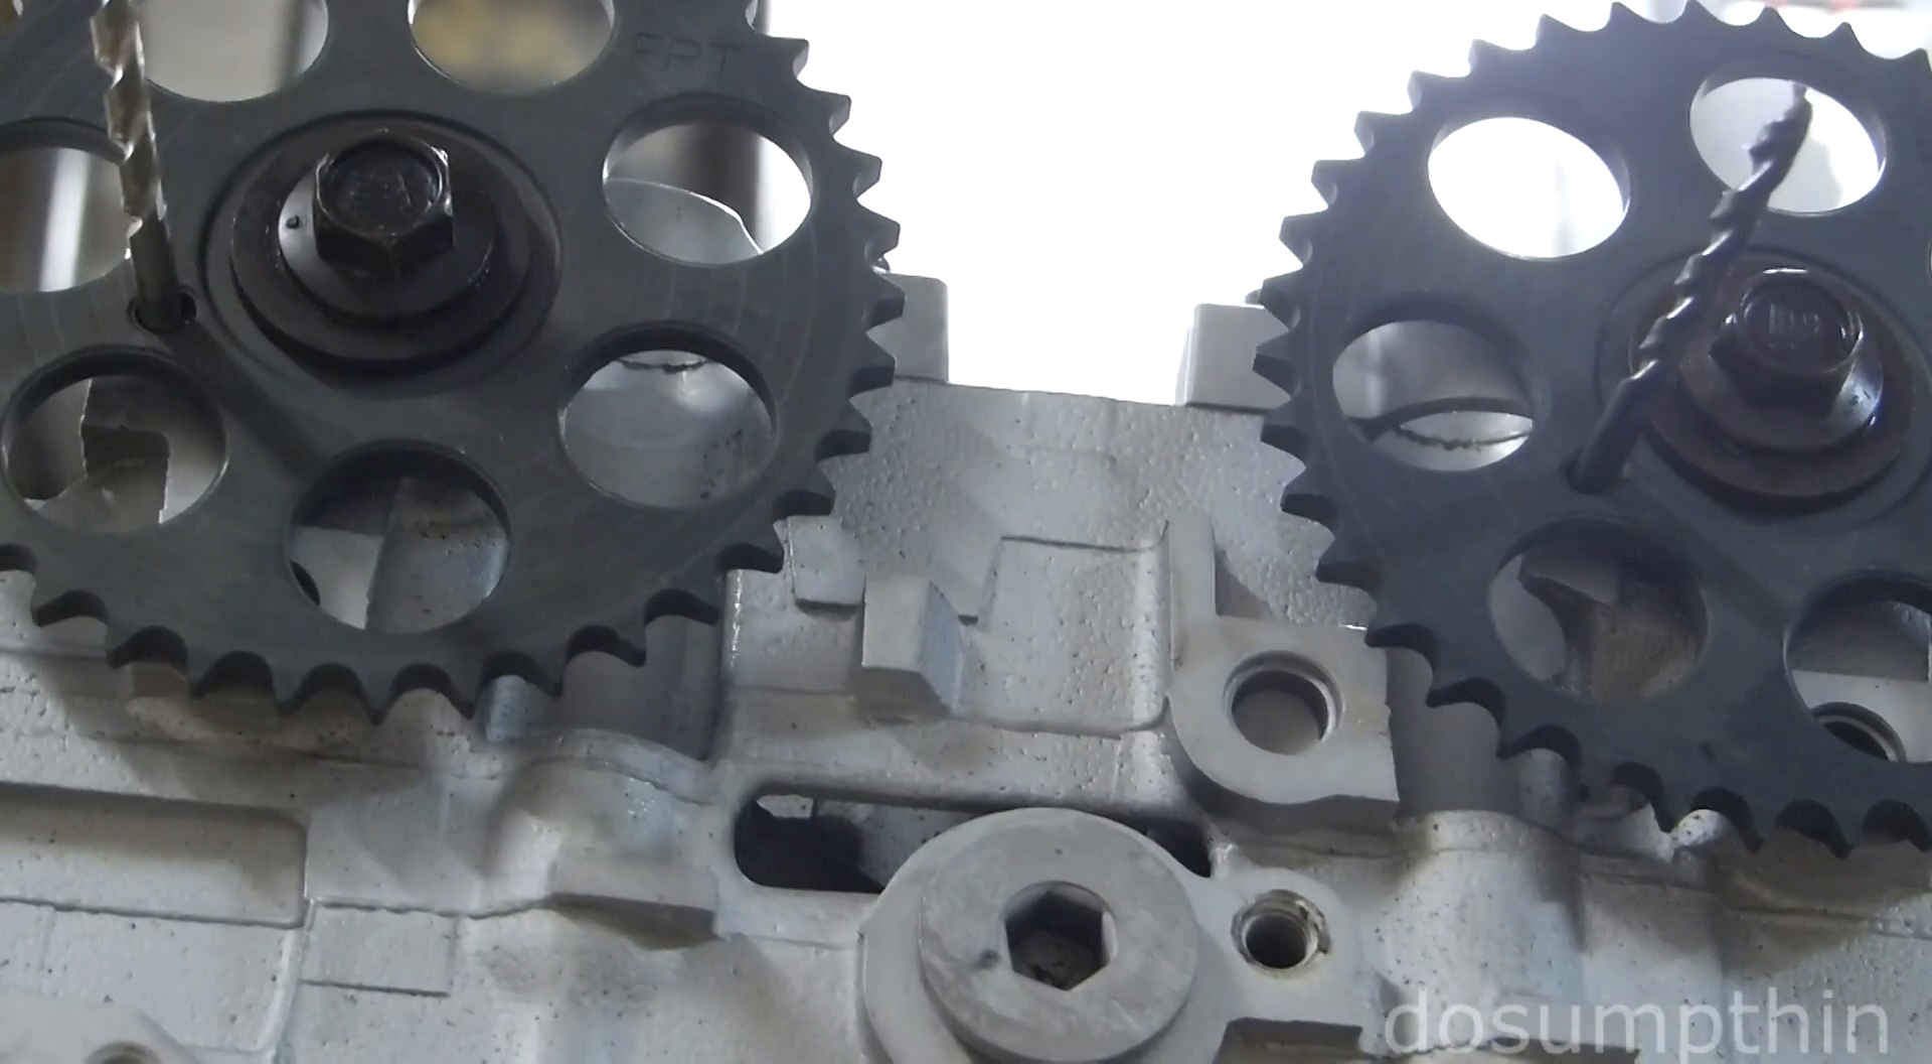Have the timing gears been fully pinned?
Yes.